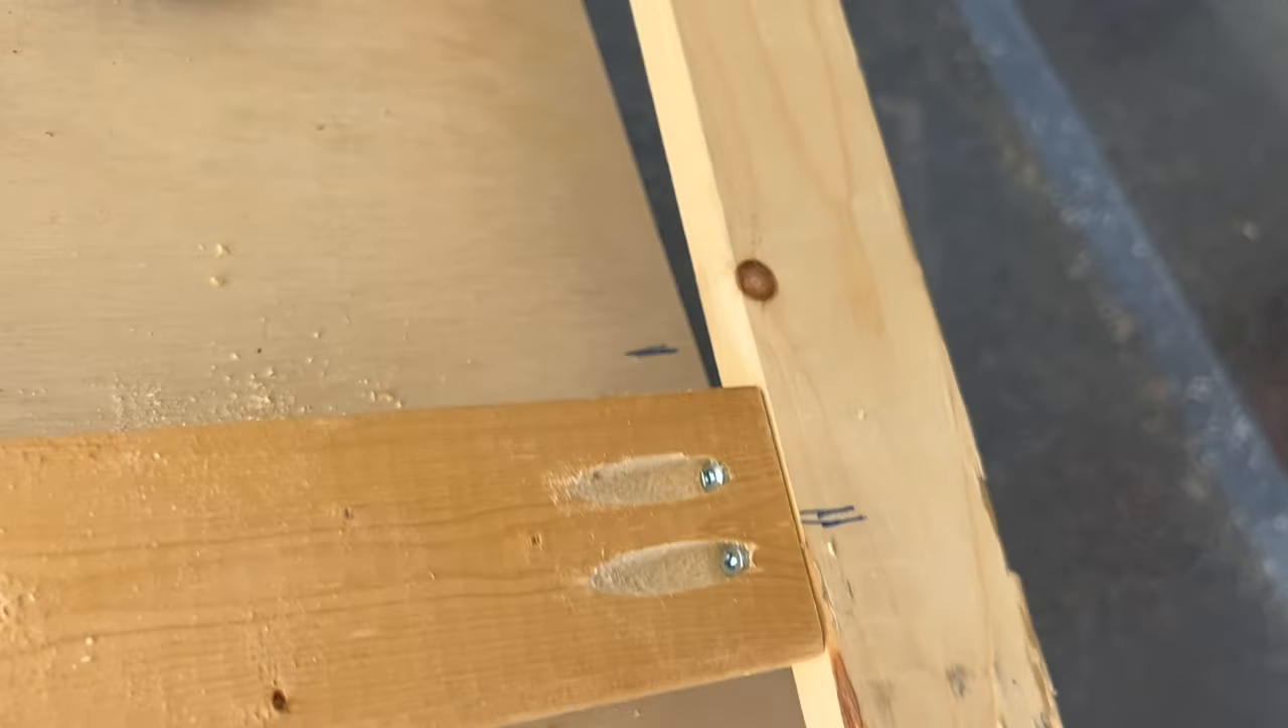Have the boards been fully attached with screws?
Yes.